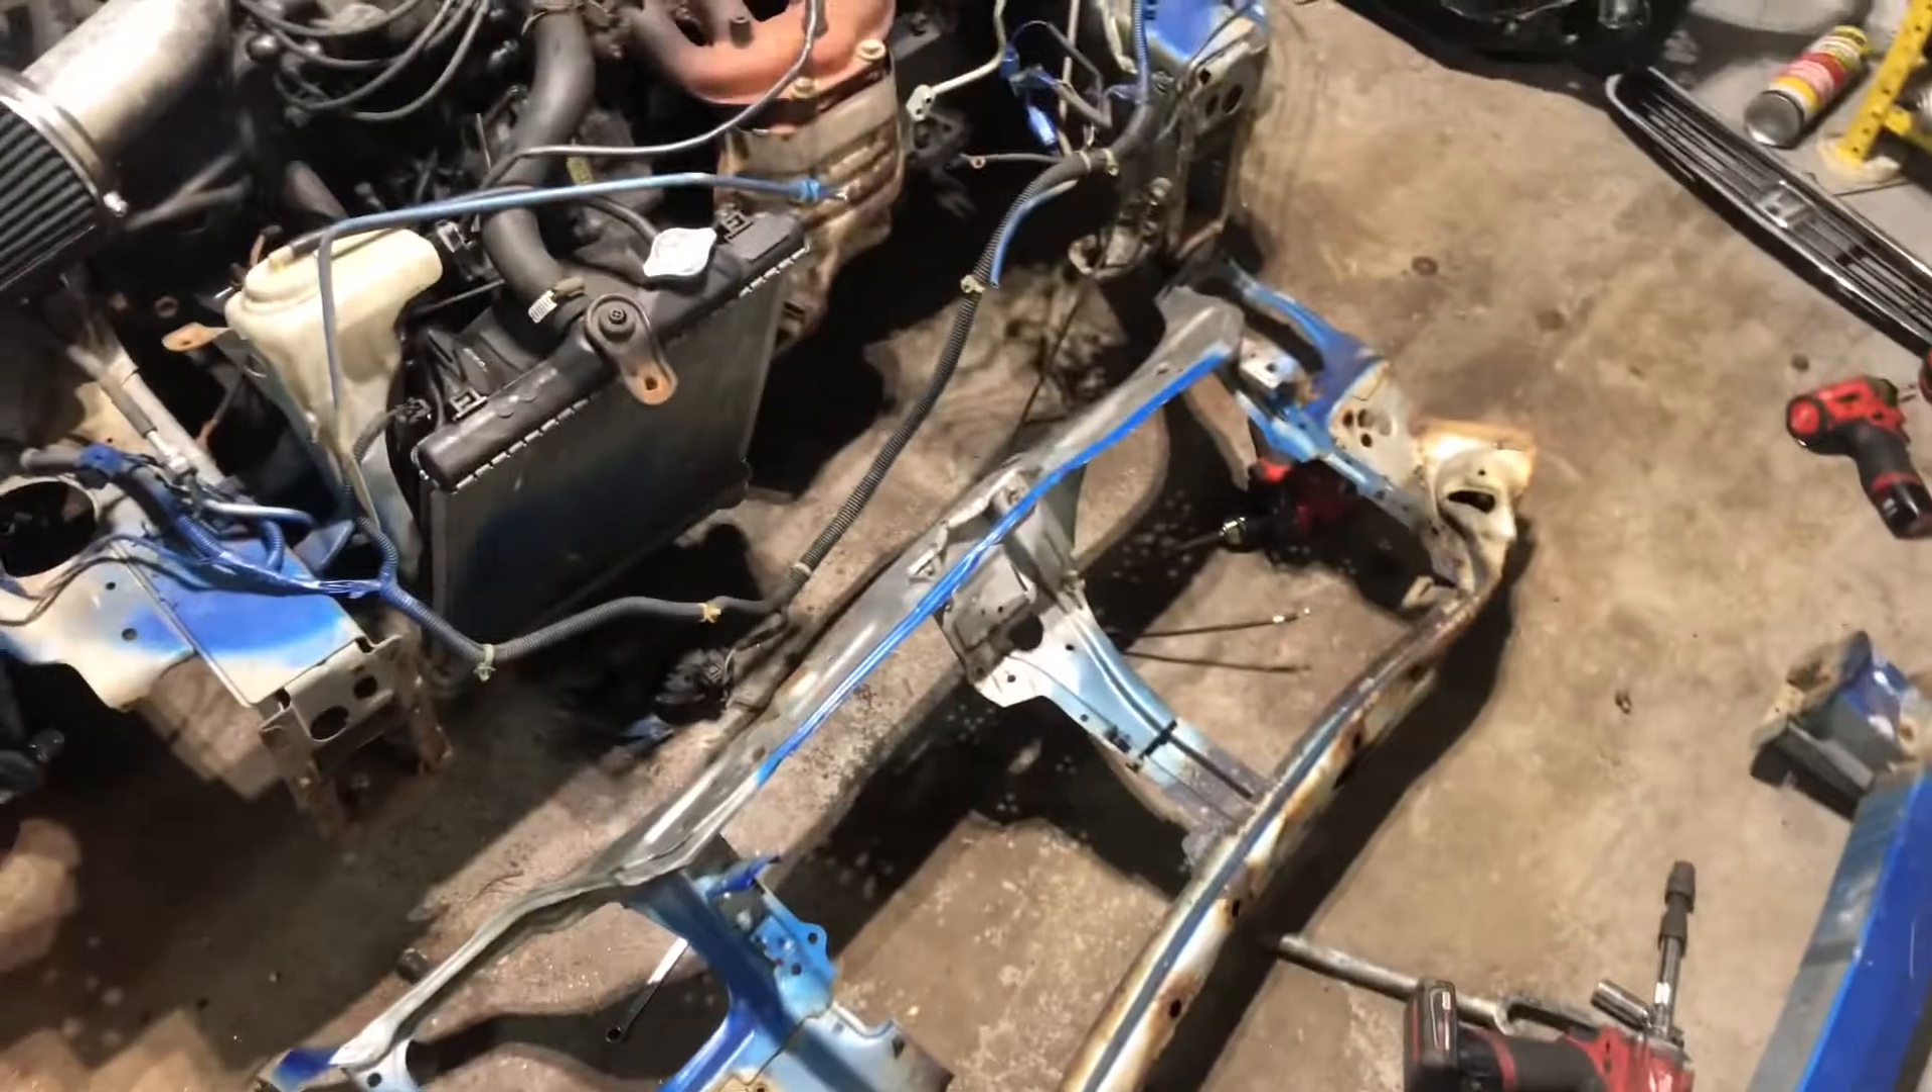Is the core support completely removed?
Yes.